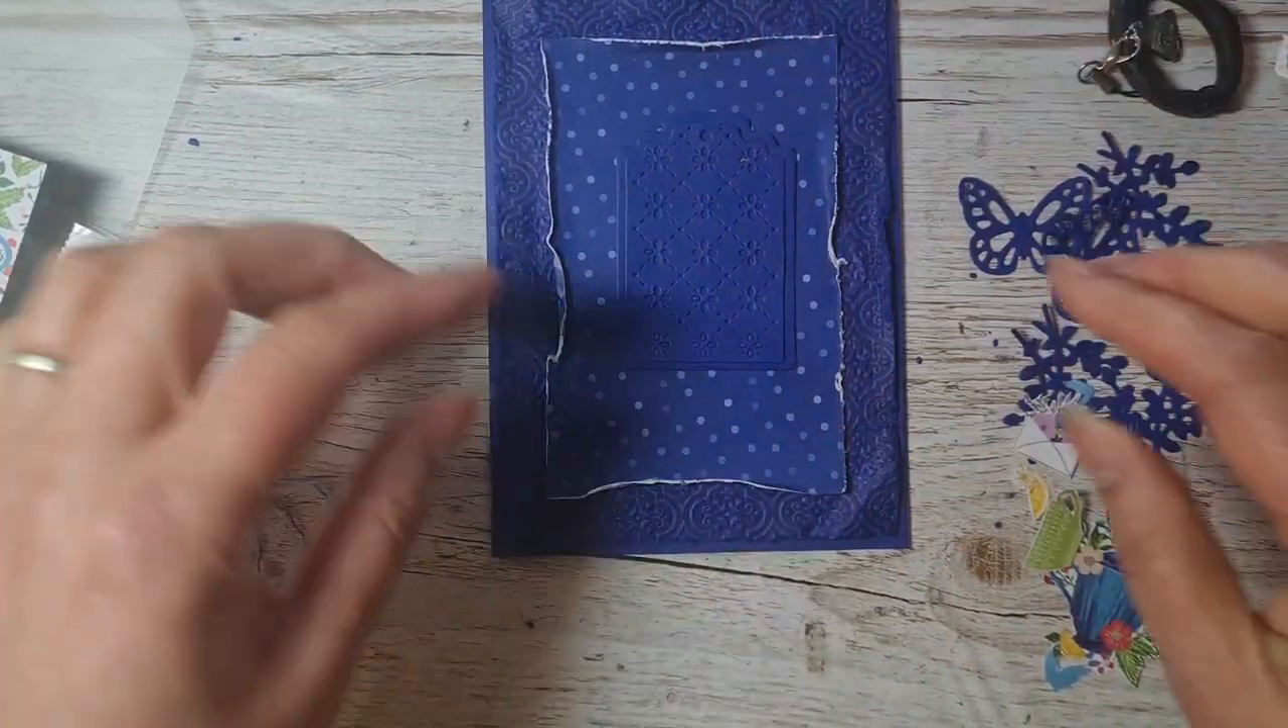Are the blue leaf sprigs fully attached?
No.